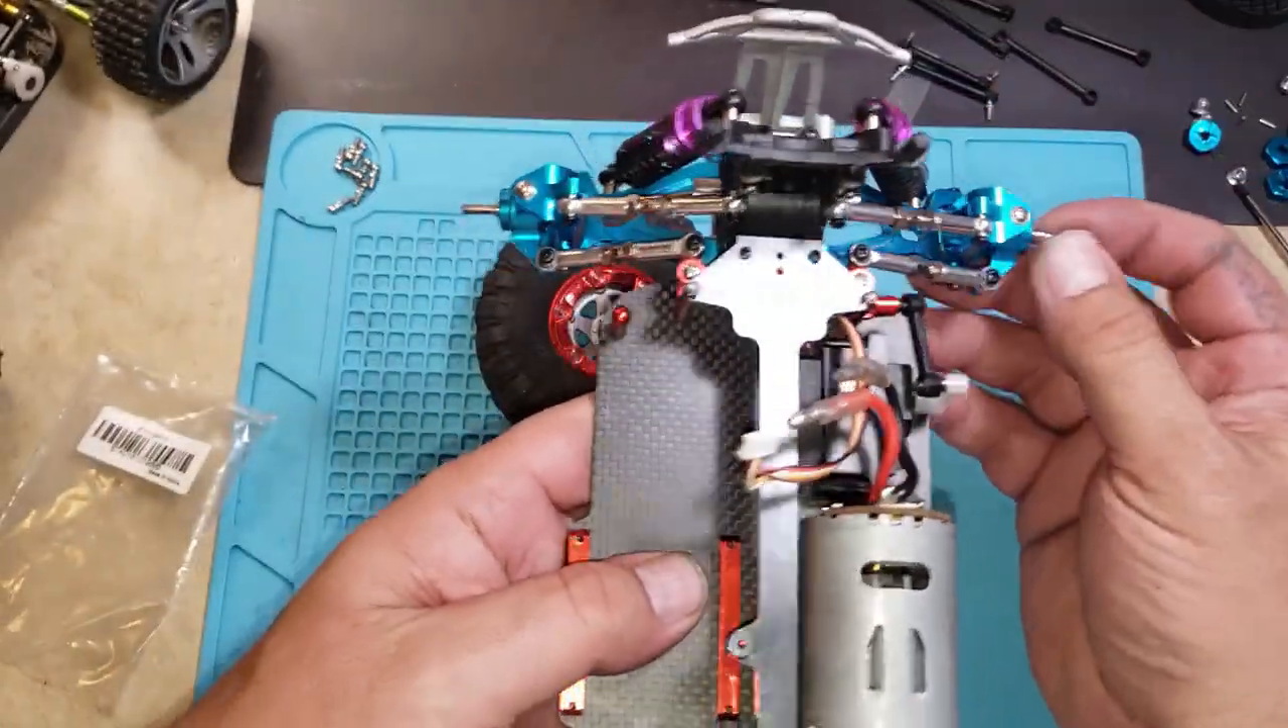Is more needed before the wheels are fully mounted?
Yes.